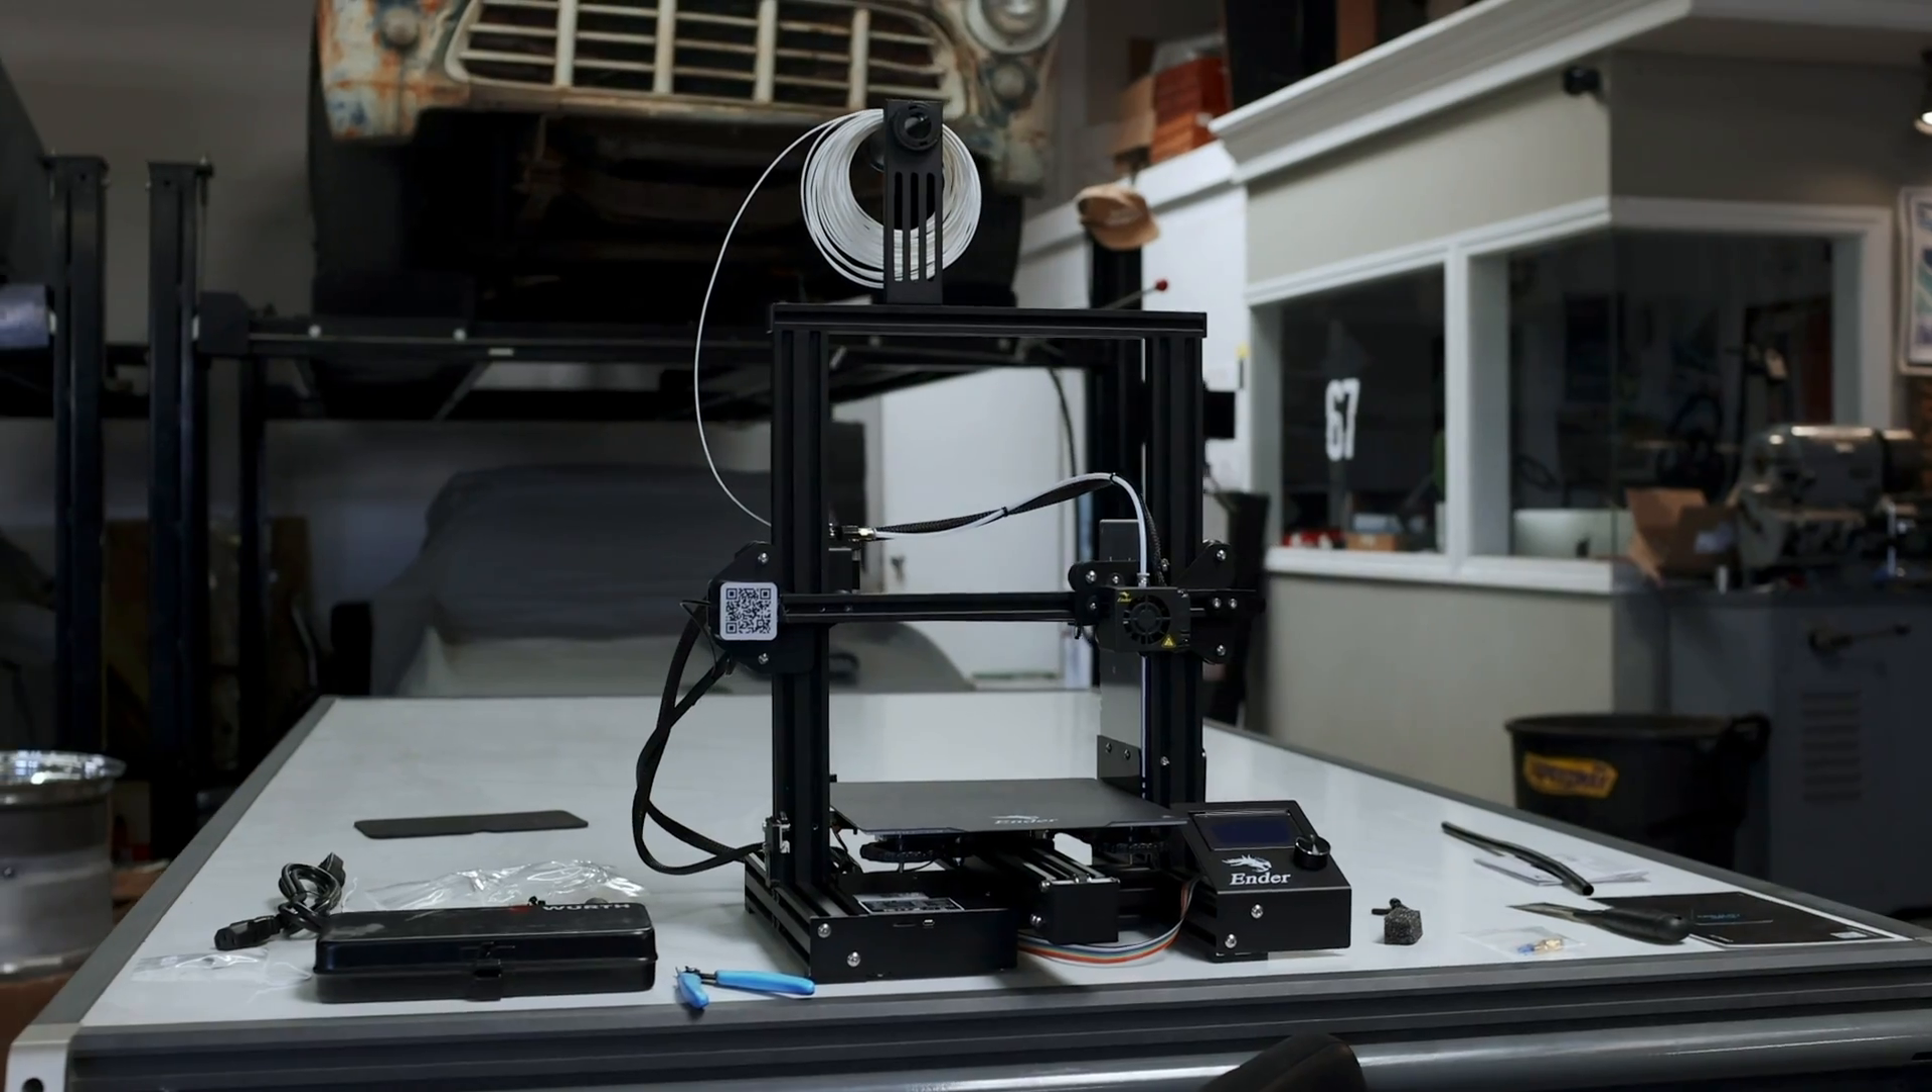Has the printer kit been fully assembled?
Yes.